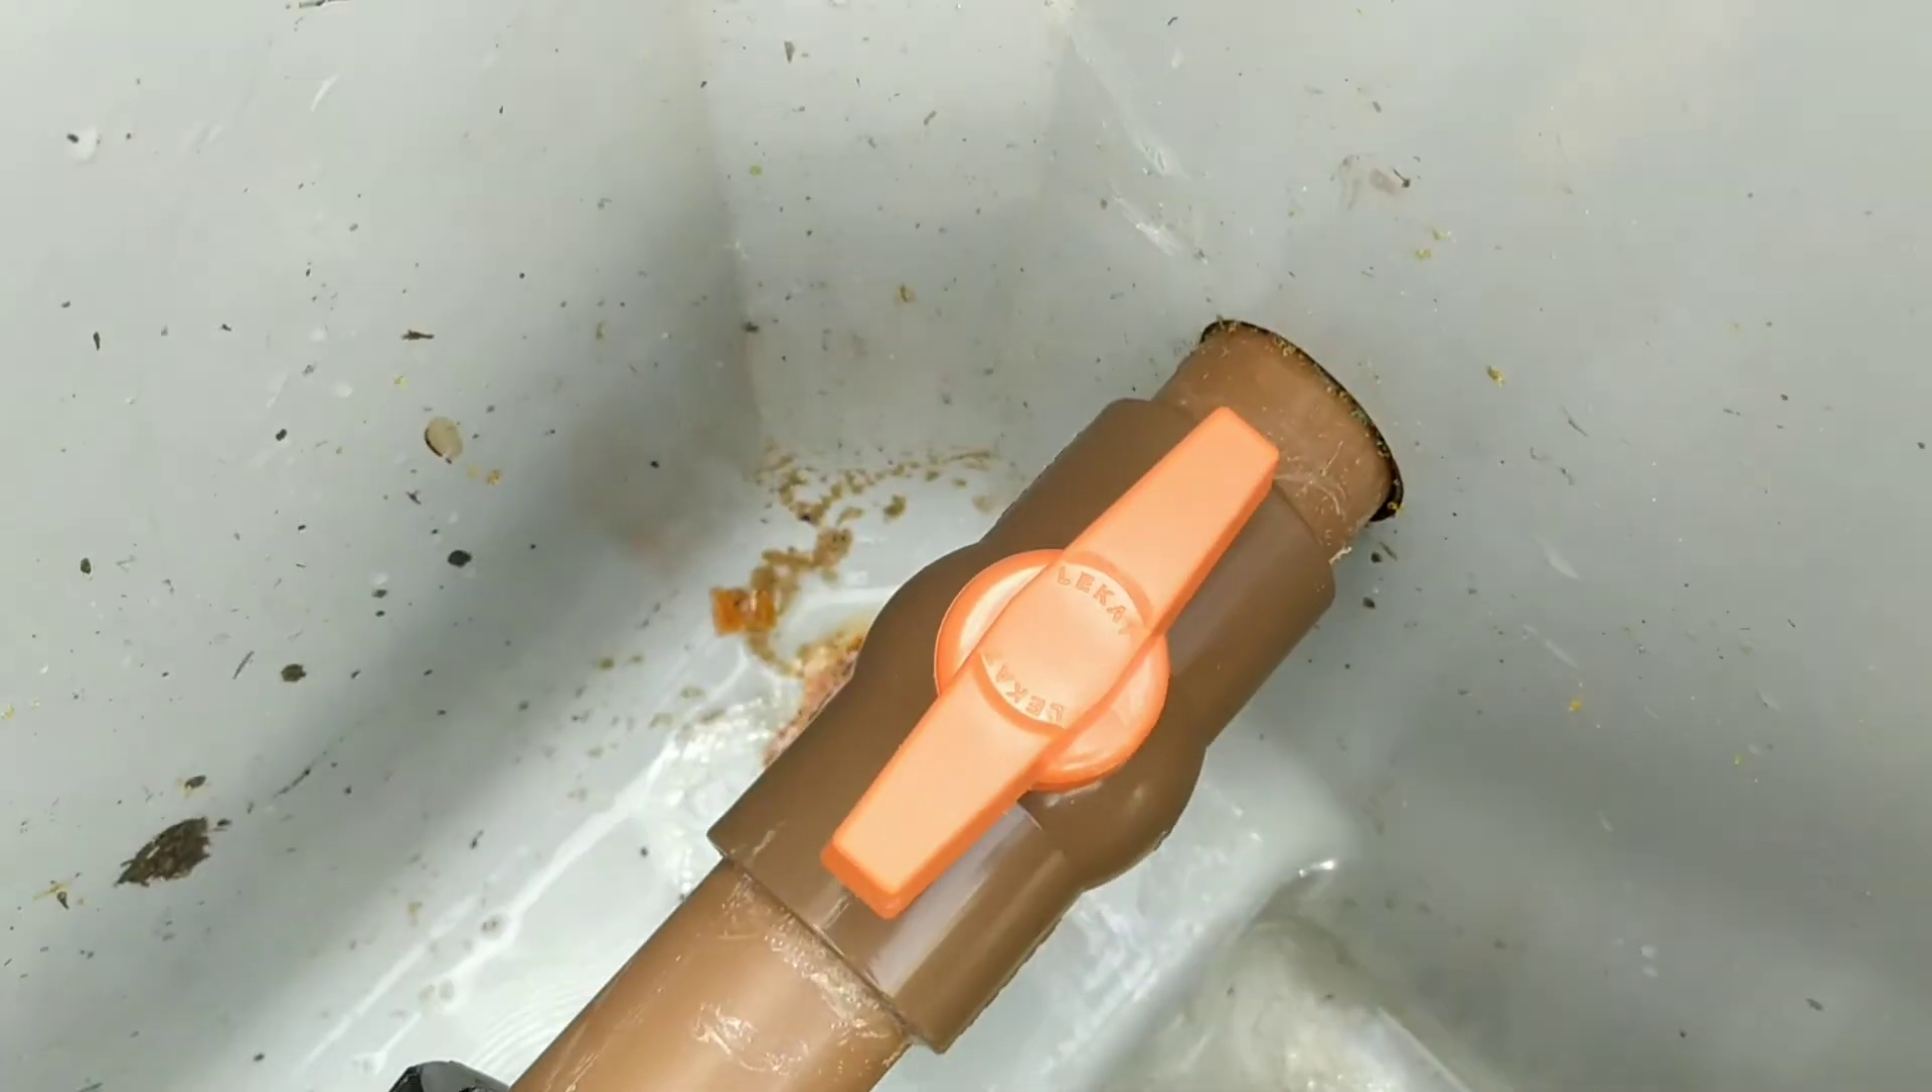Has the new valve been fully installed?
Yes.